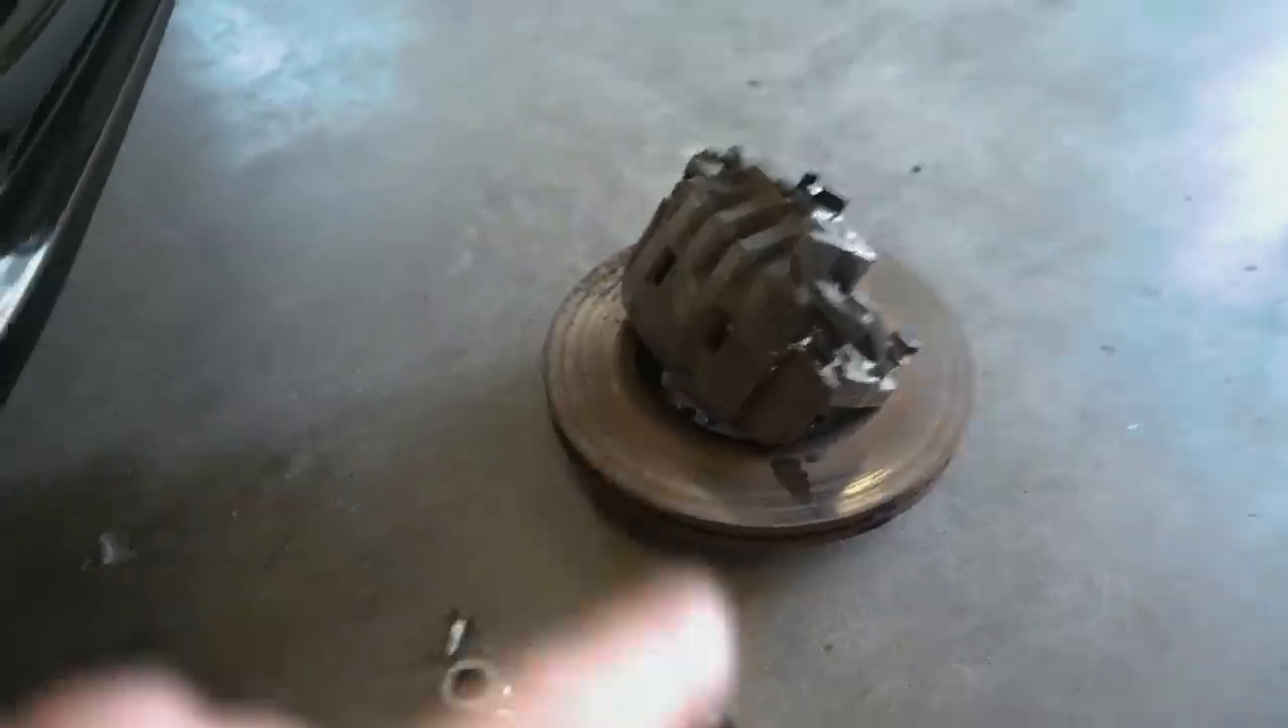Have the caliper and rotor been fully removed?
Yes.